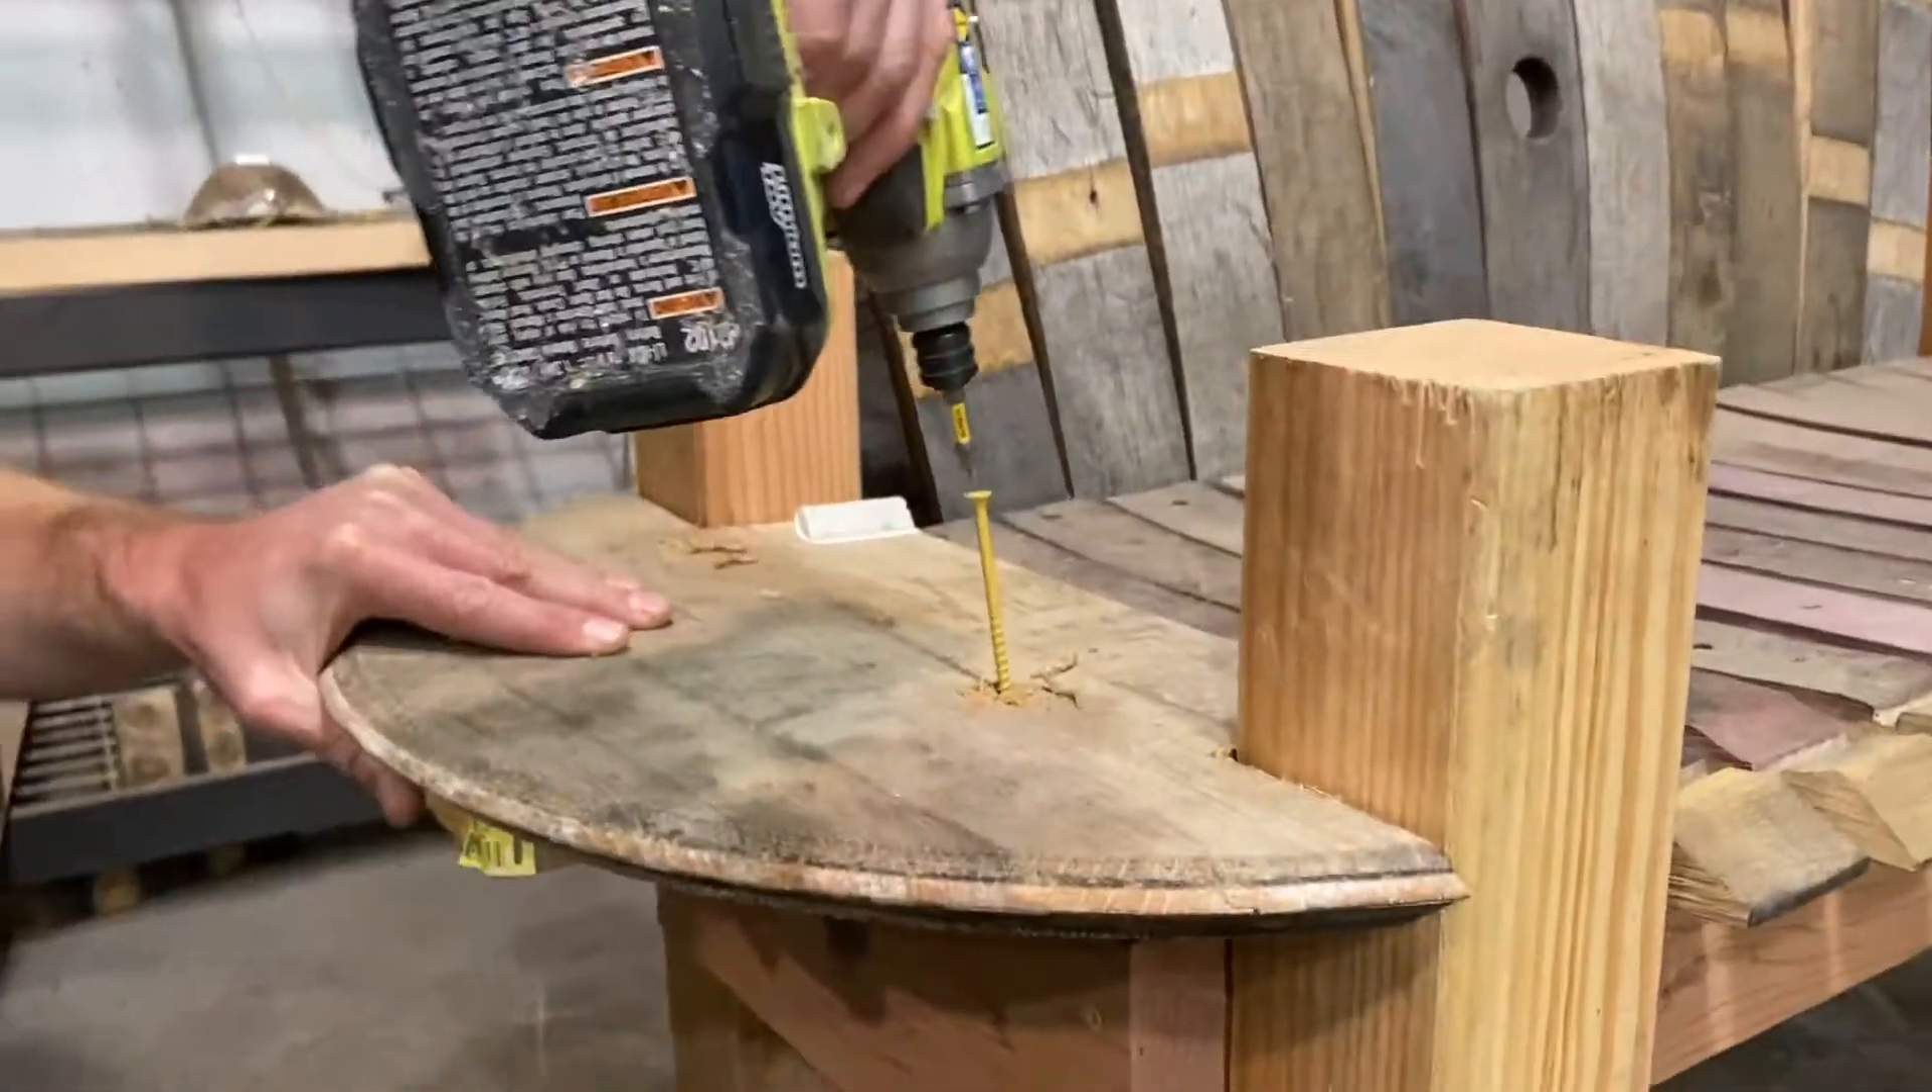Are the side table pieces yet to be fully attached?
Yes.